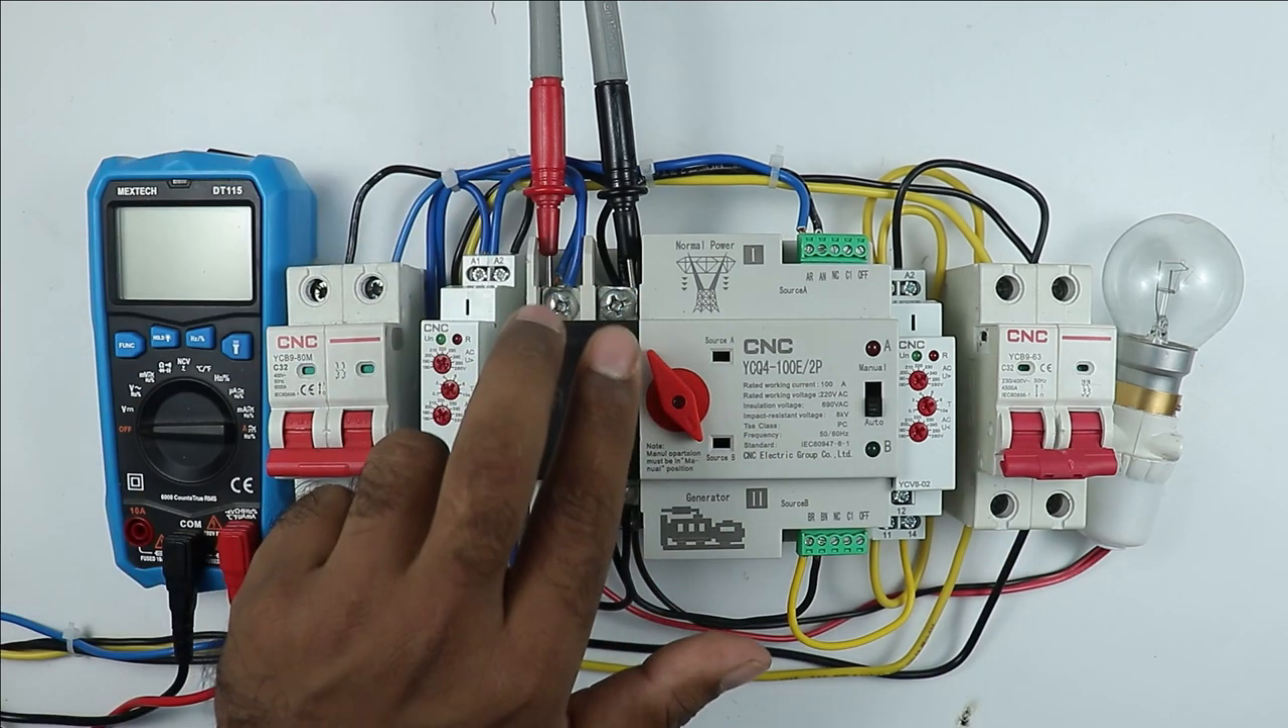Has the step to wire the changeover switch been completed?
Yes.